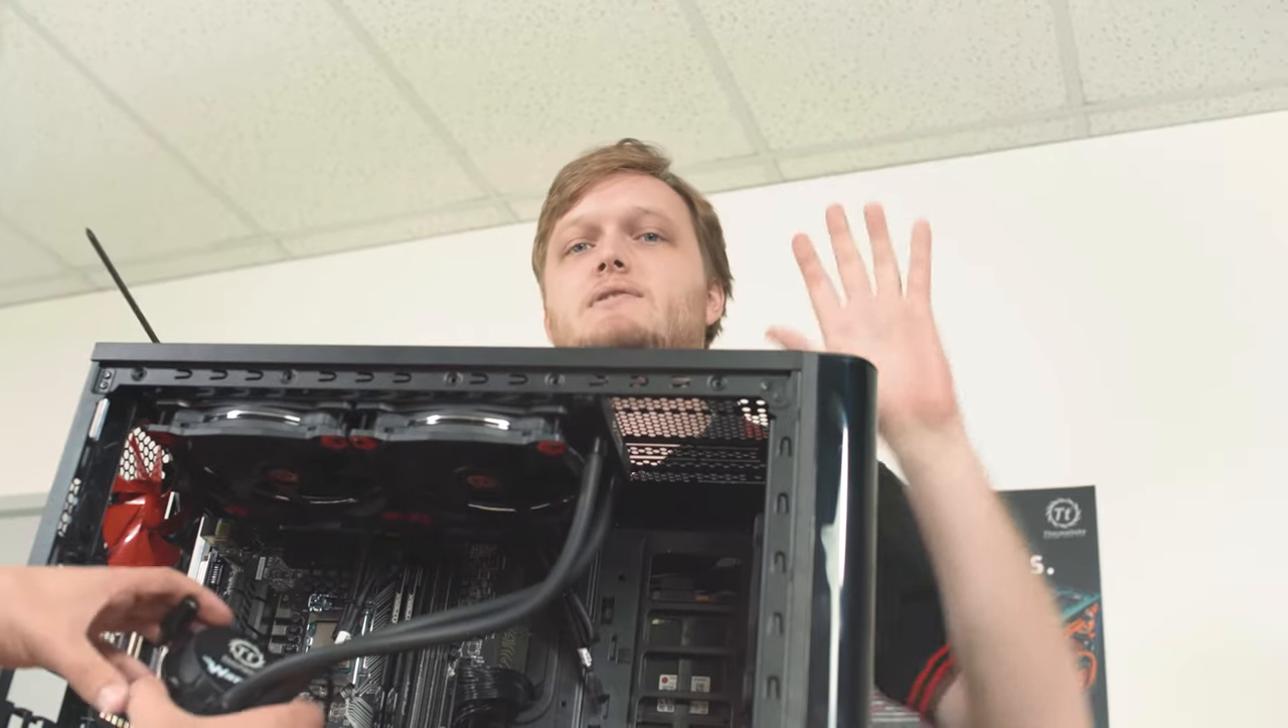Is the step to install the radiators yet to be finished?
No.